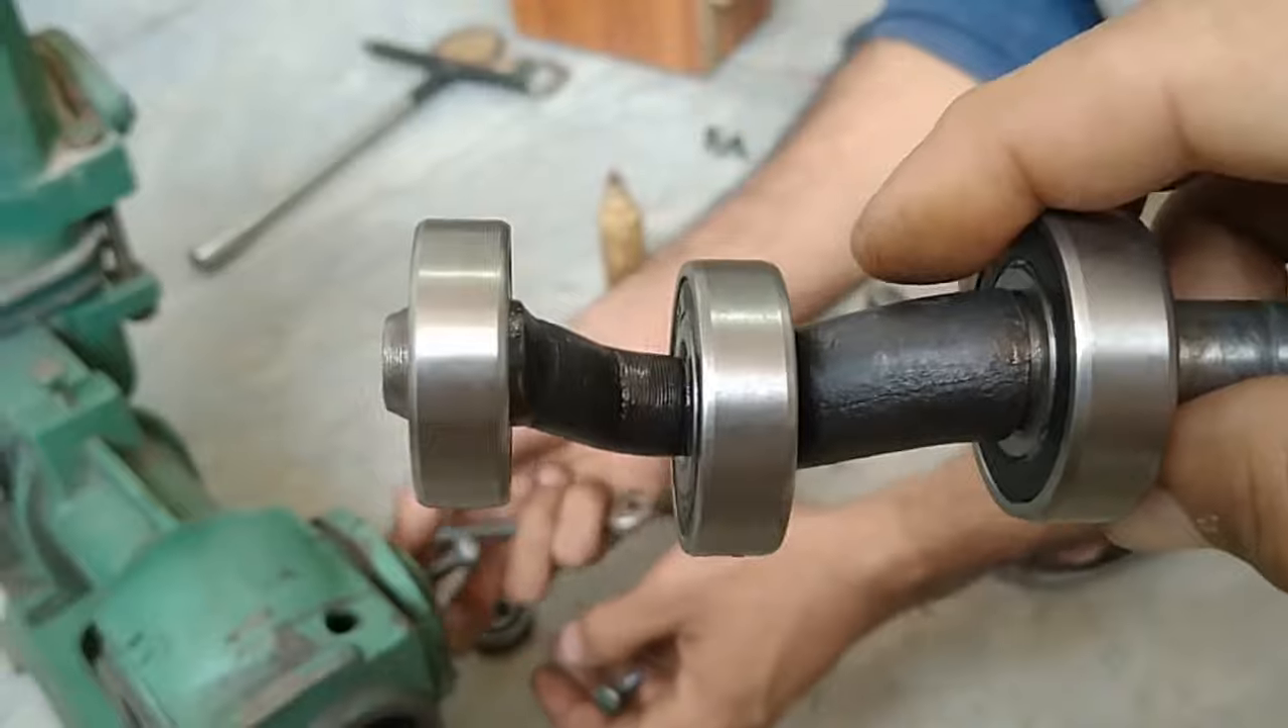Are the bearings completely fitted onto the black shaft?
Yes.